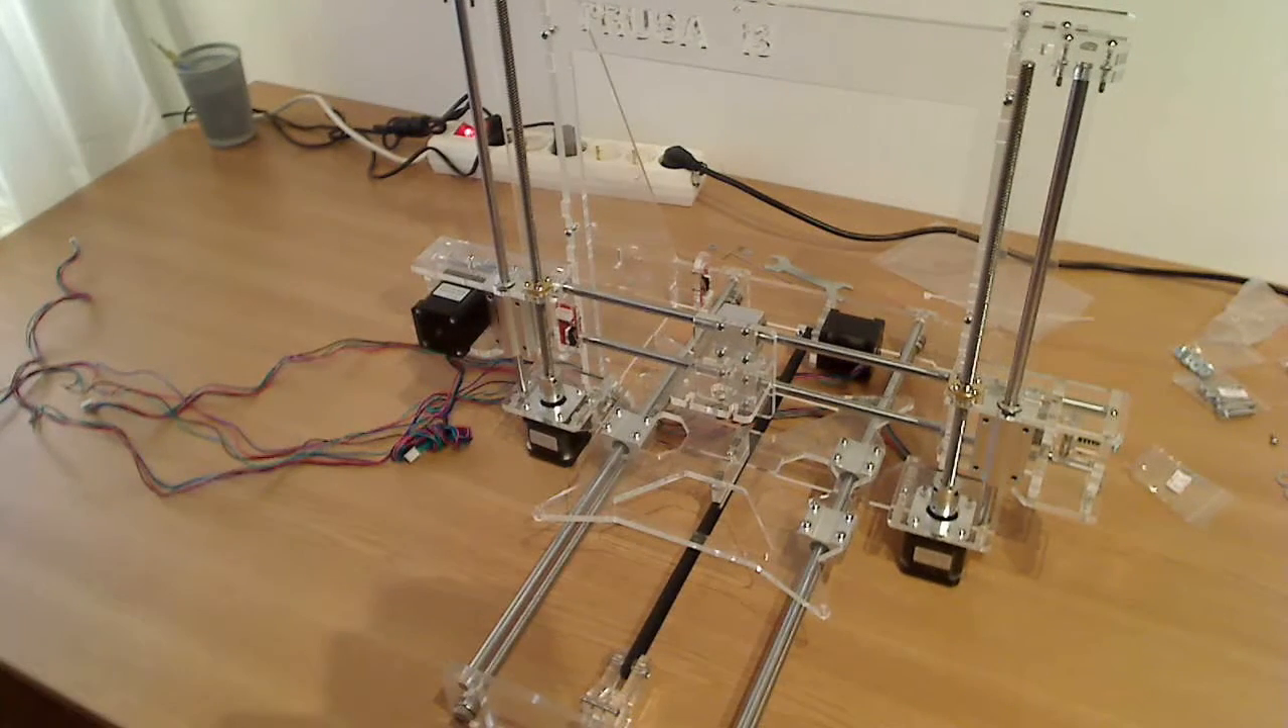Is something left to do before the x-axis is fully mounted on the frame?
No.